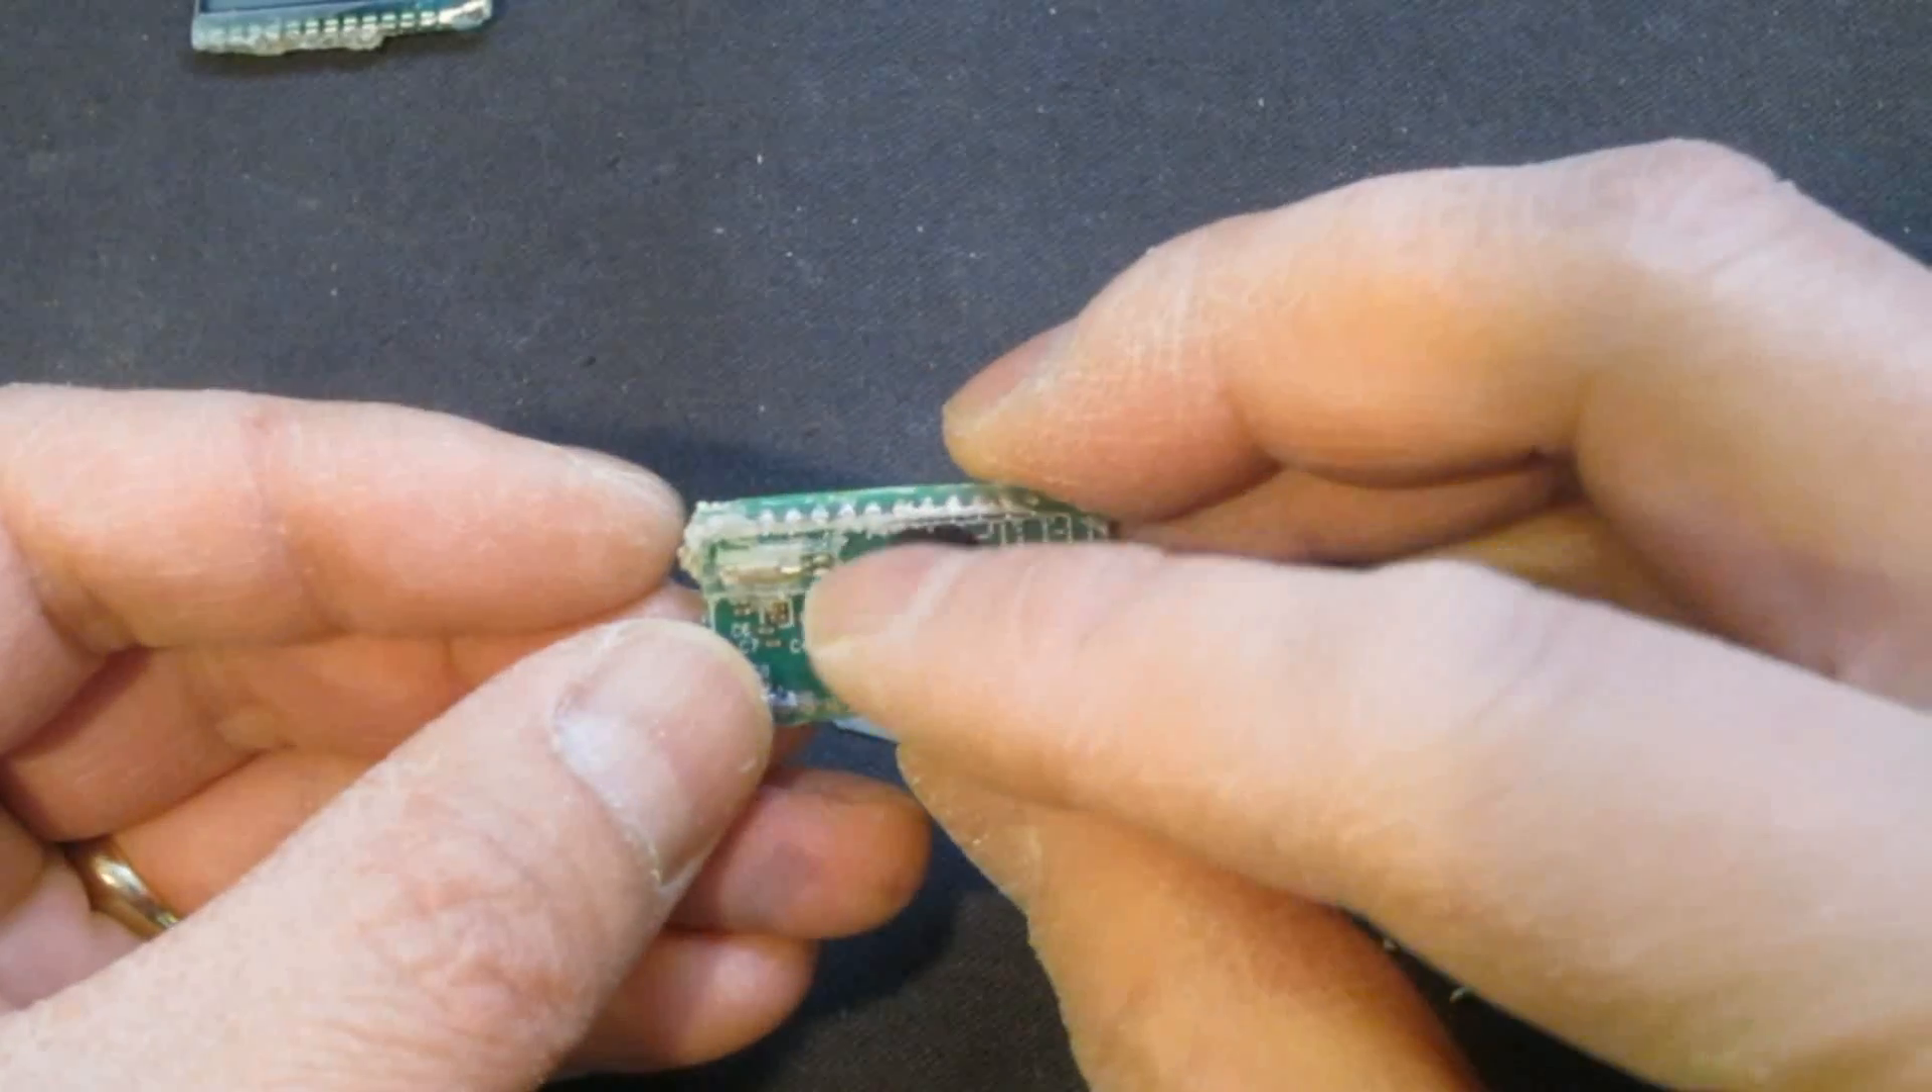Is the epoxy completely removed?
No.